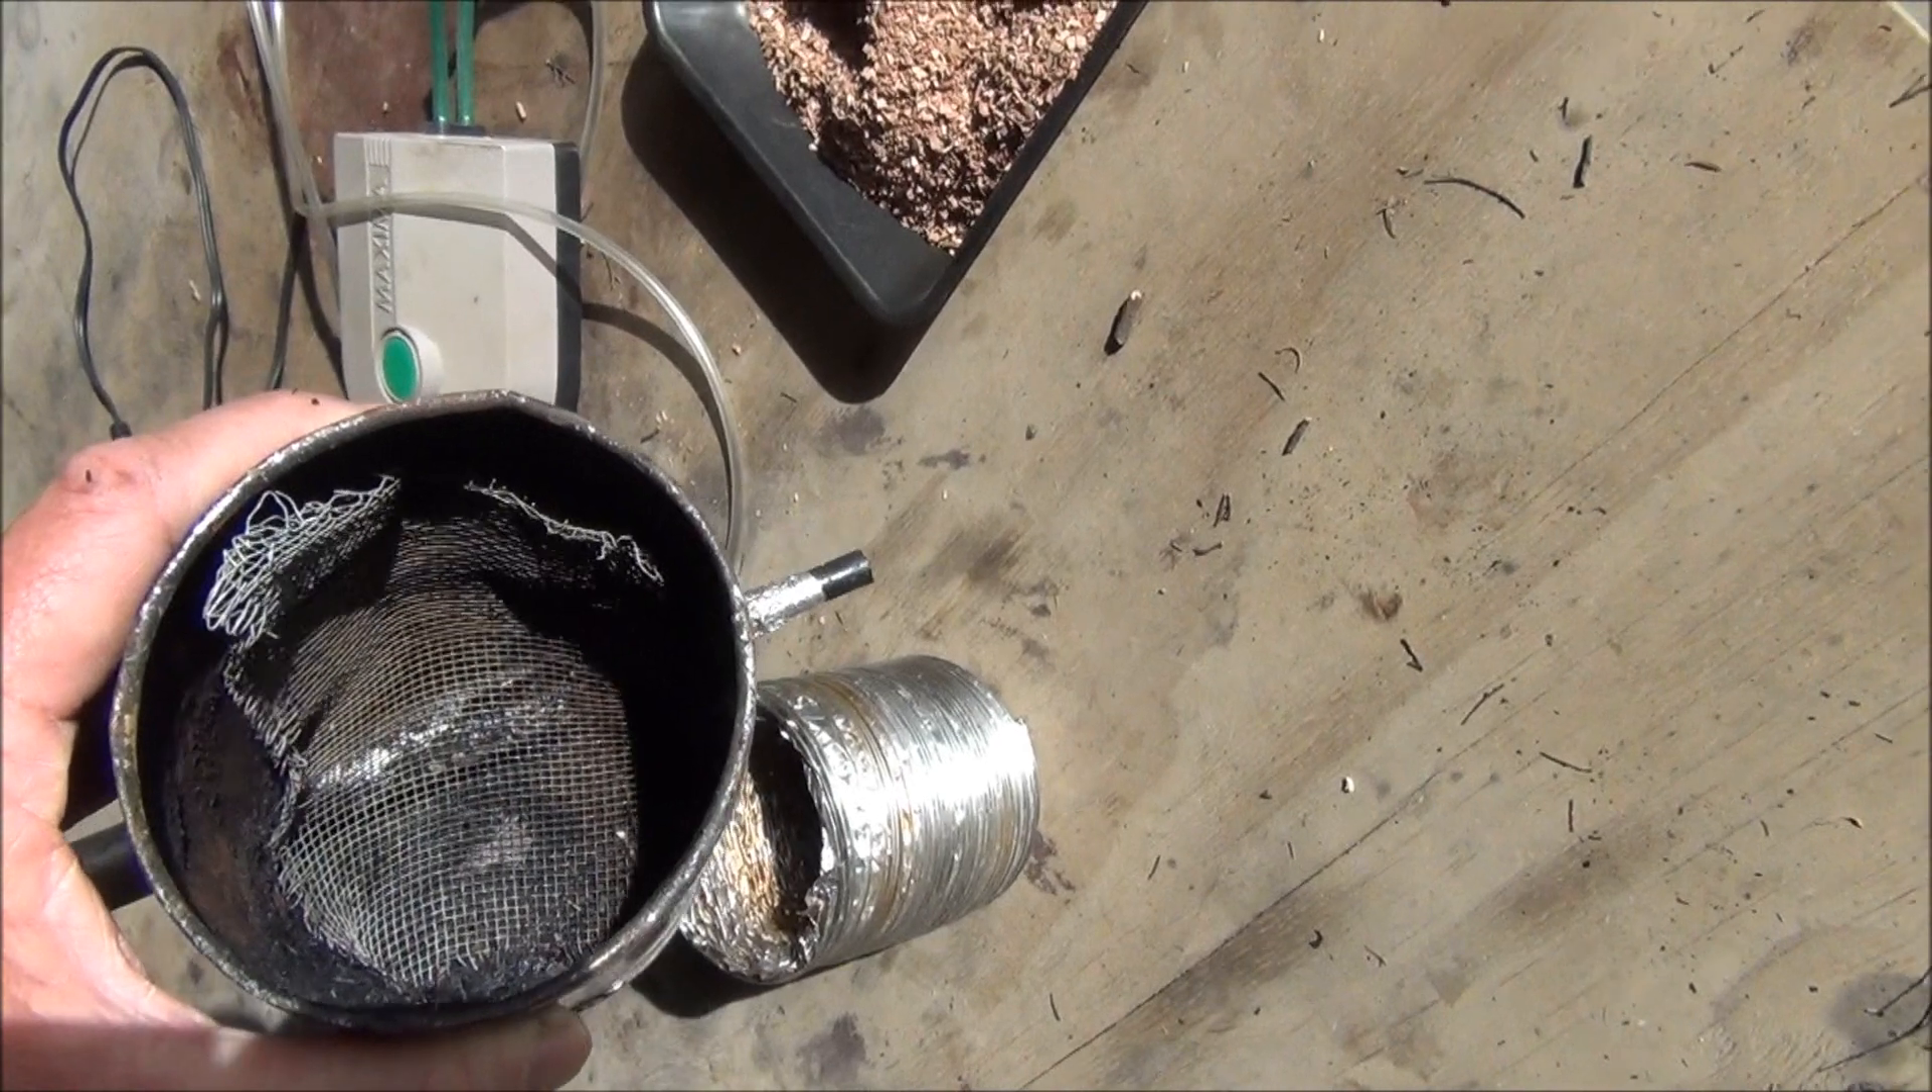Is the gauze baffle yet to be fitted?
No.